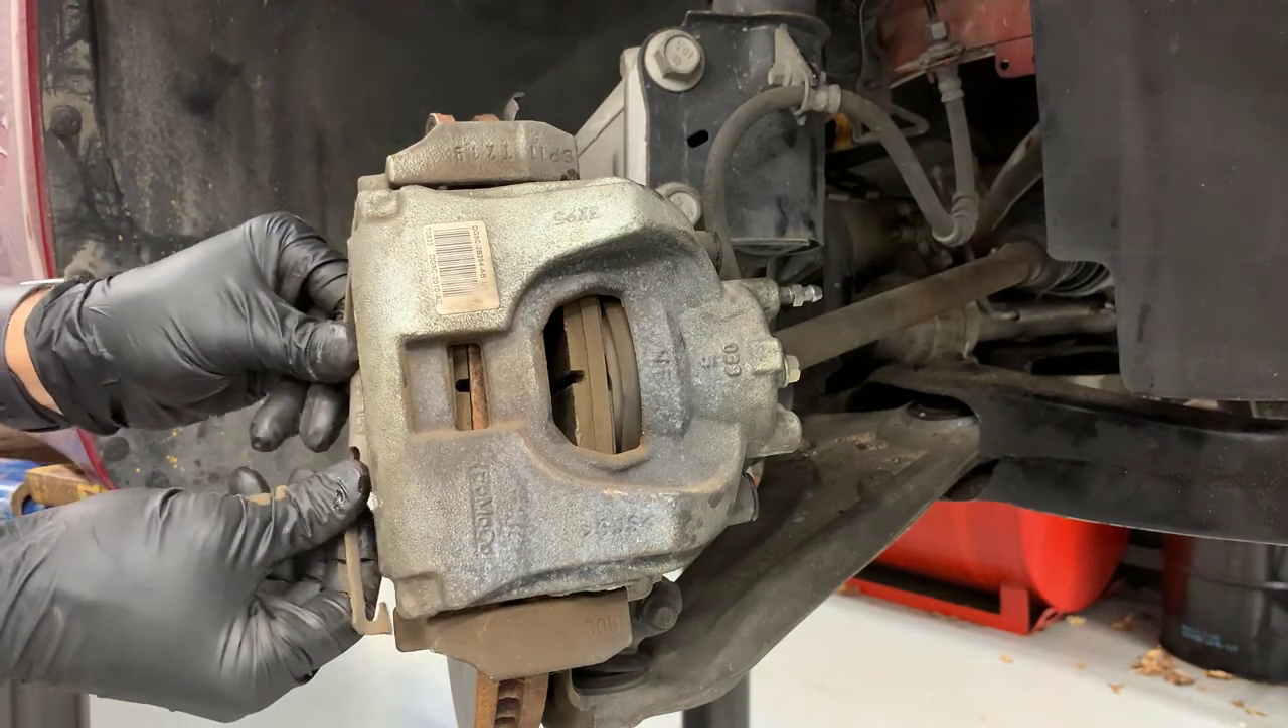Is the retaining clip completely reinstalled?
No.